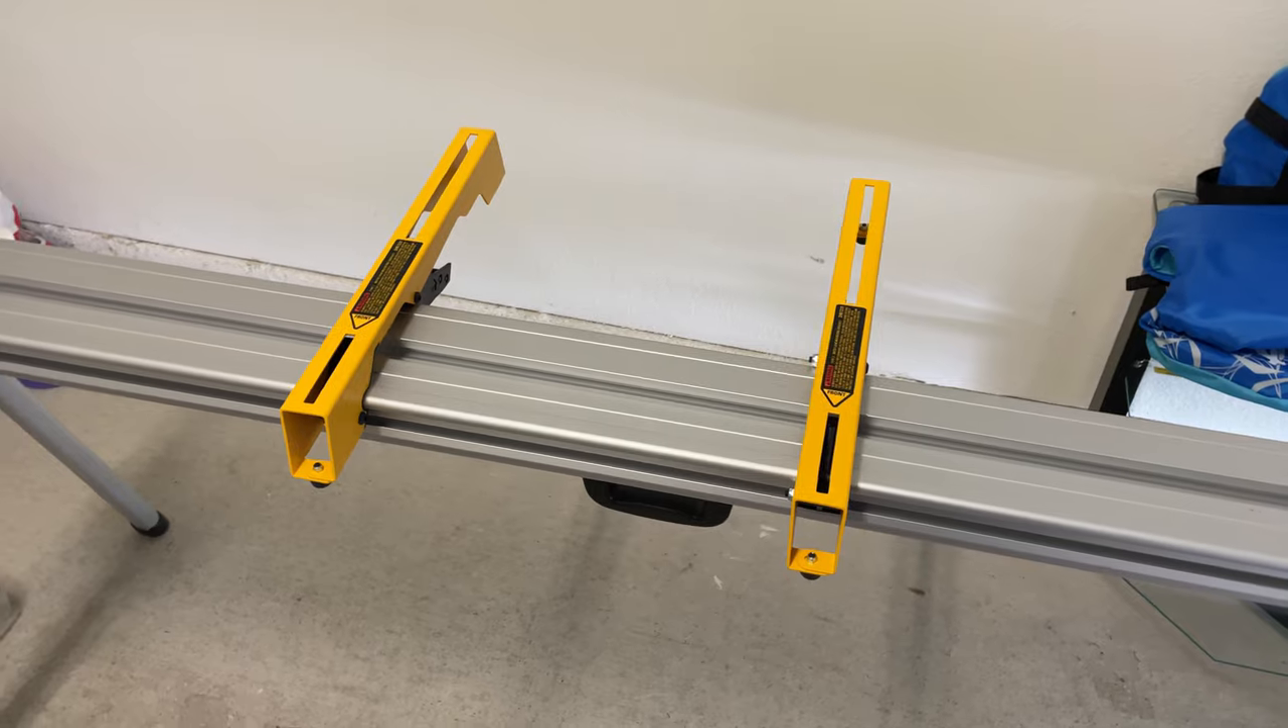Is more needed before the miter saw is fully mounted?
Yes.